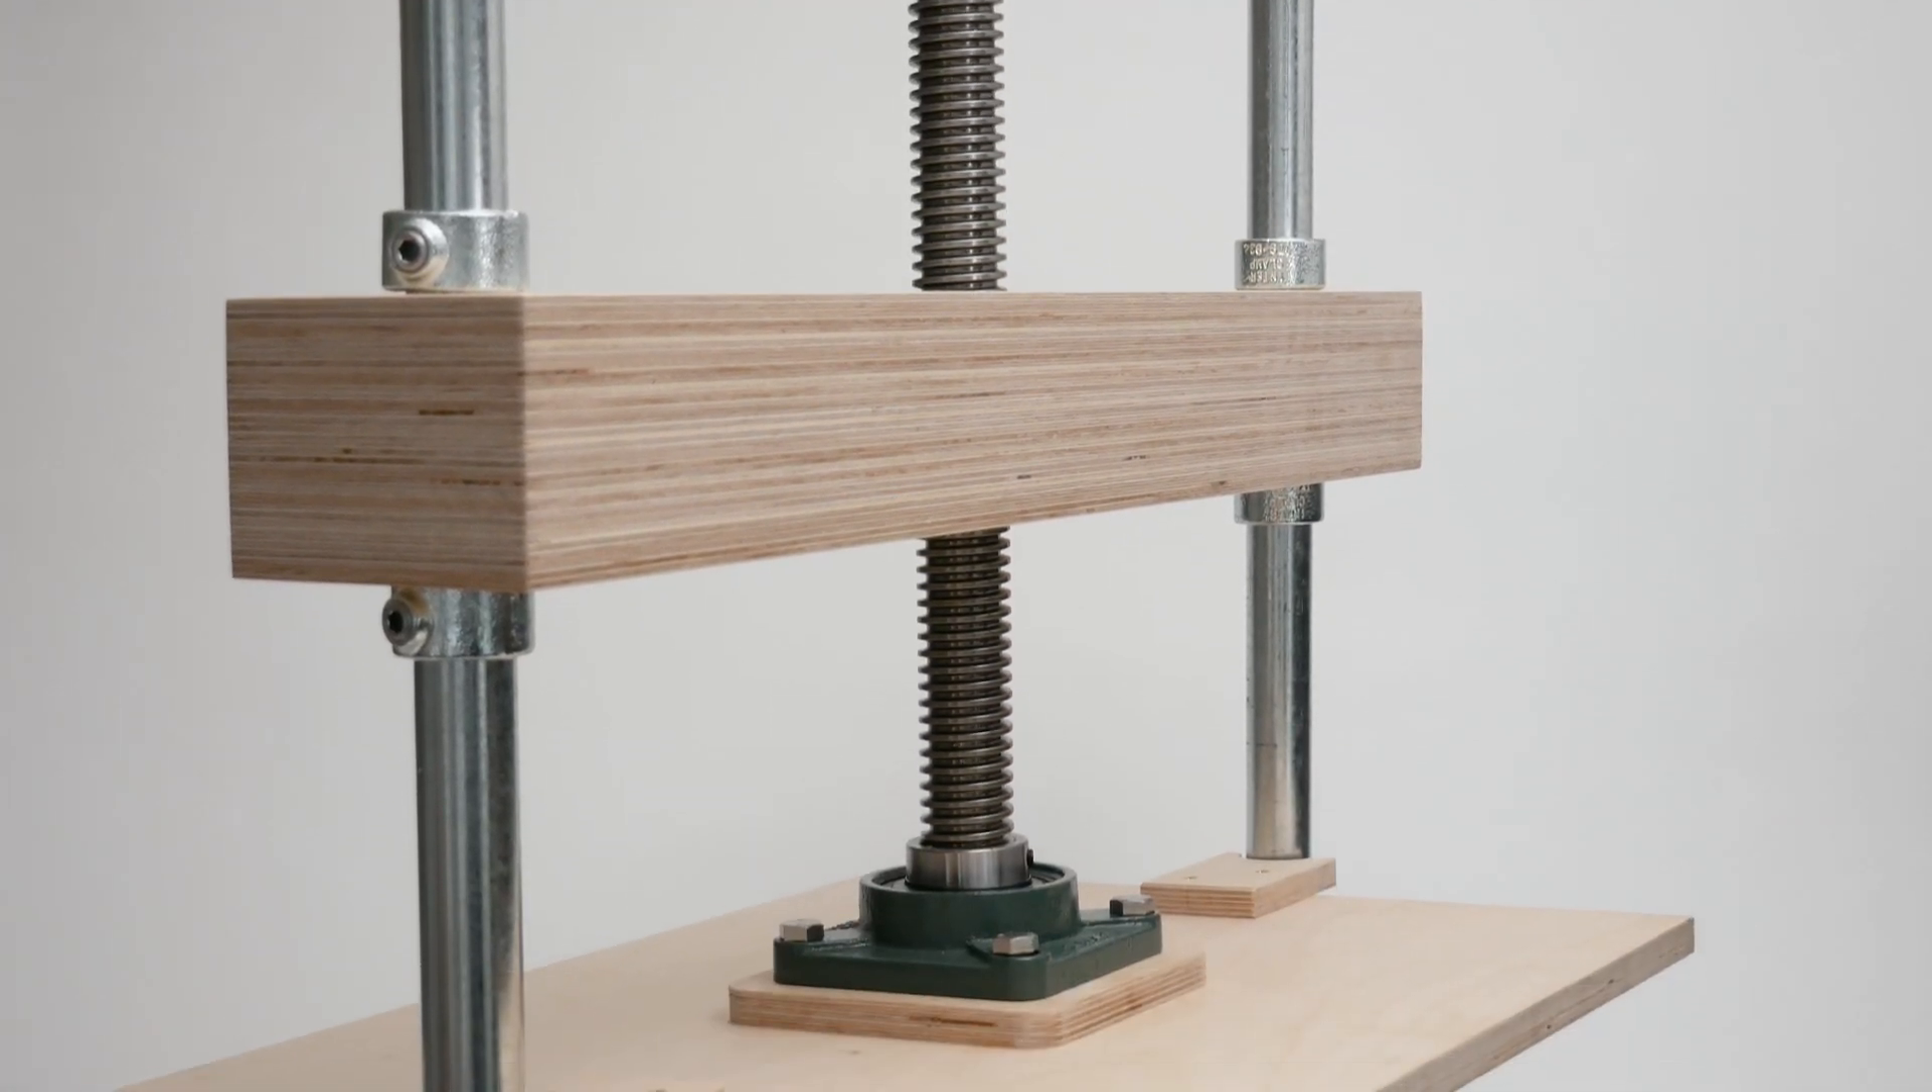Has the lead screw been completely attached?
Yes.